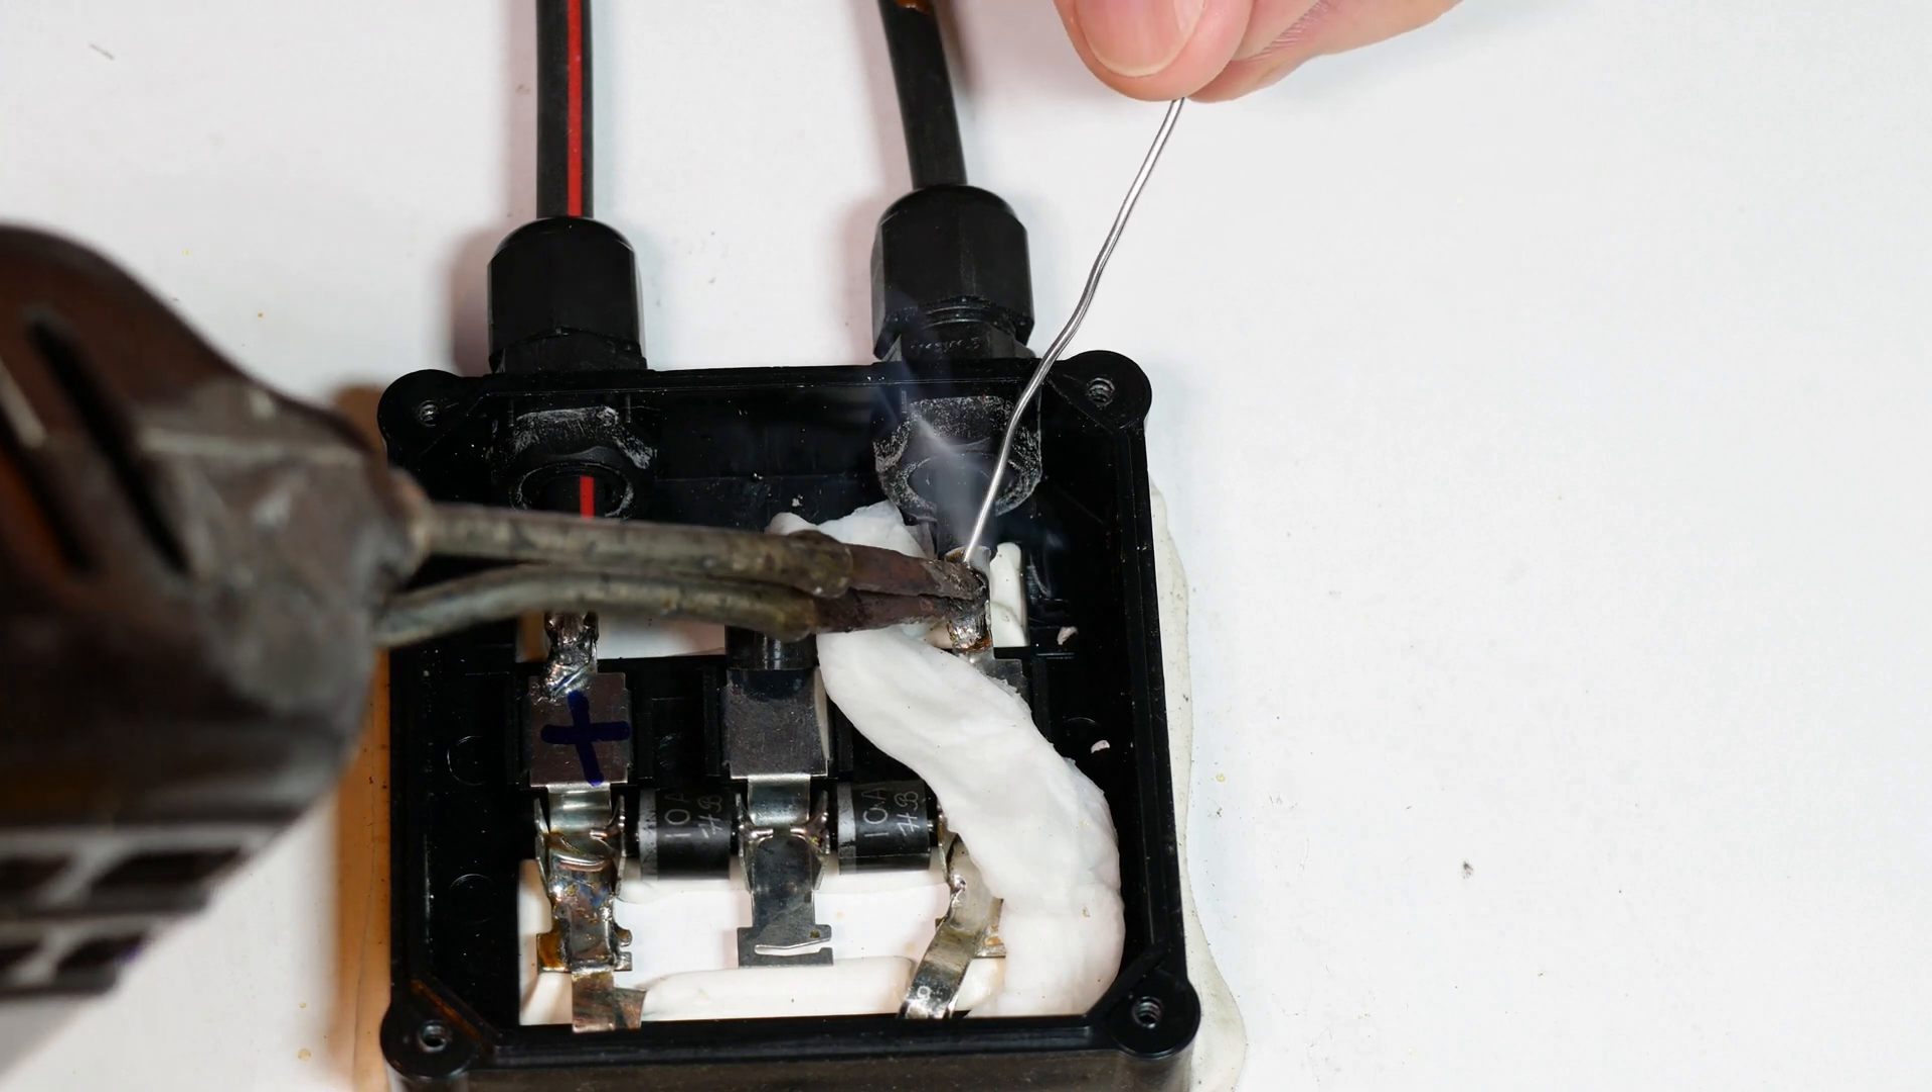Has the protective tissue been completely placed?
Yes.